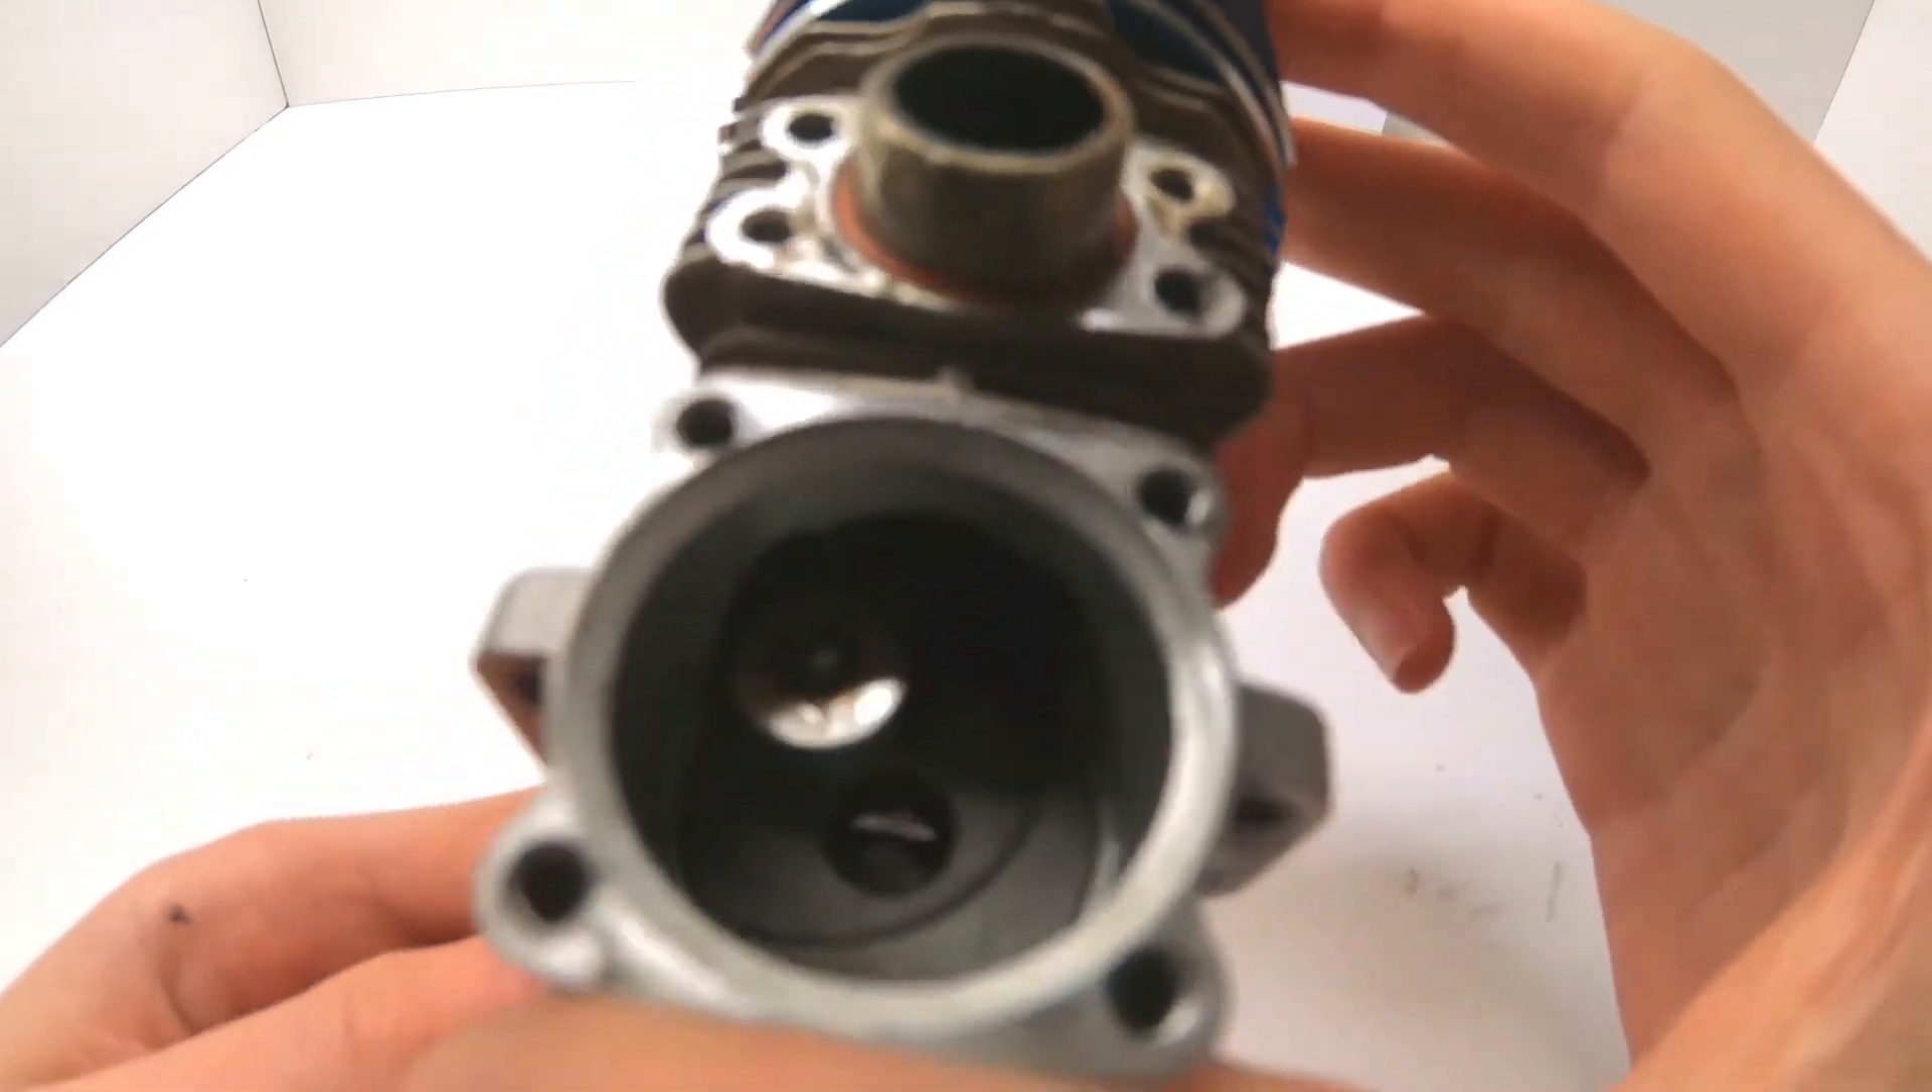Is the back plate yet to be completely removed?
No.